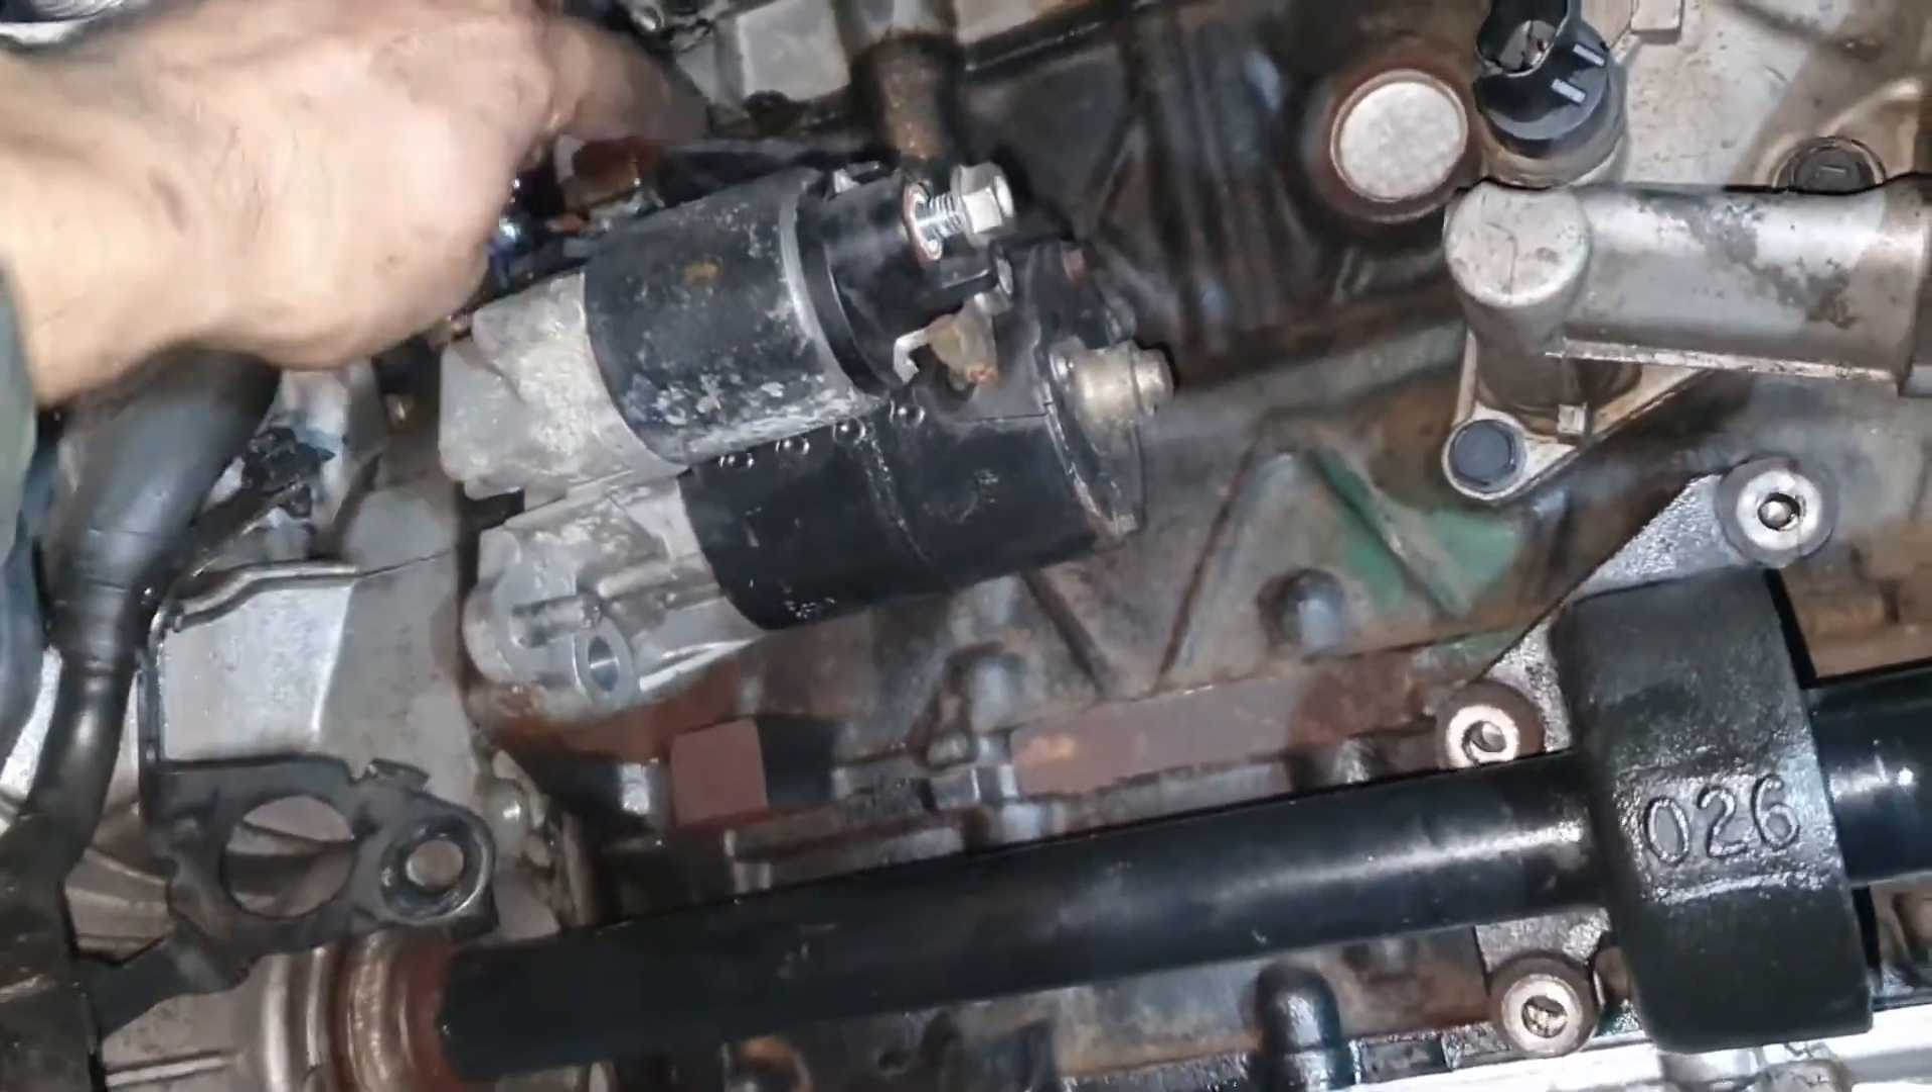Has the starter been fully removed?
No.